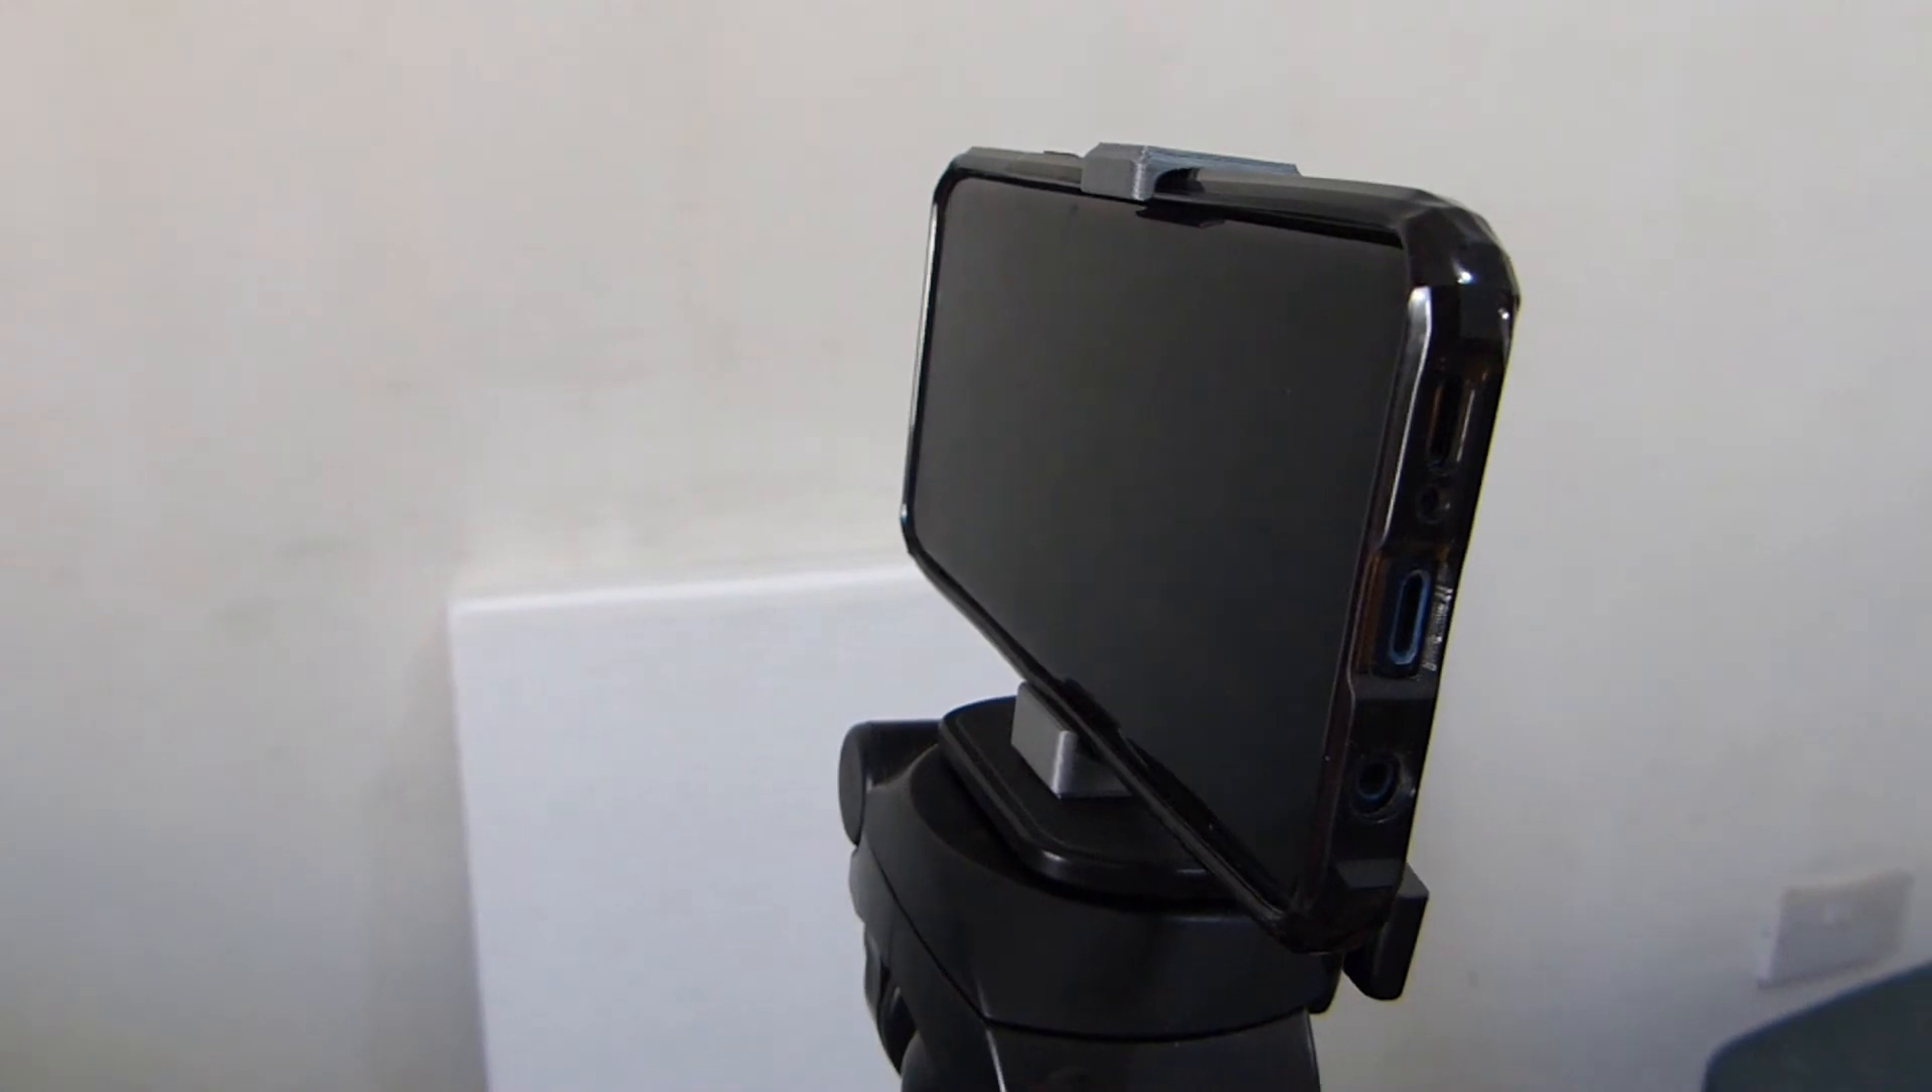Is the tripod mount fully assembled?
Yes.